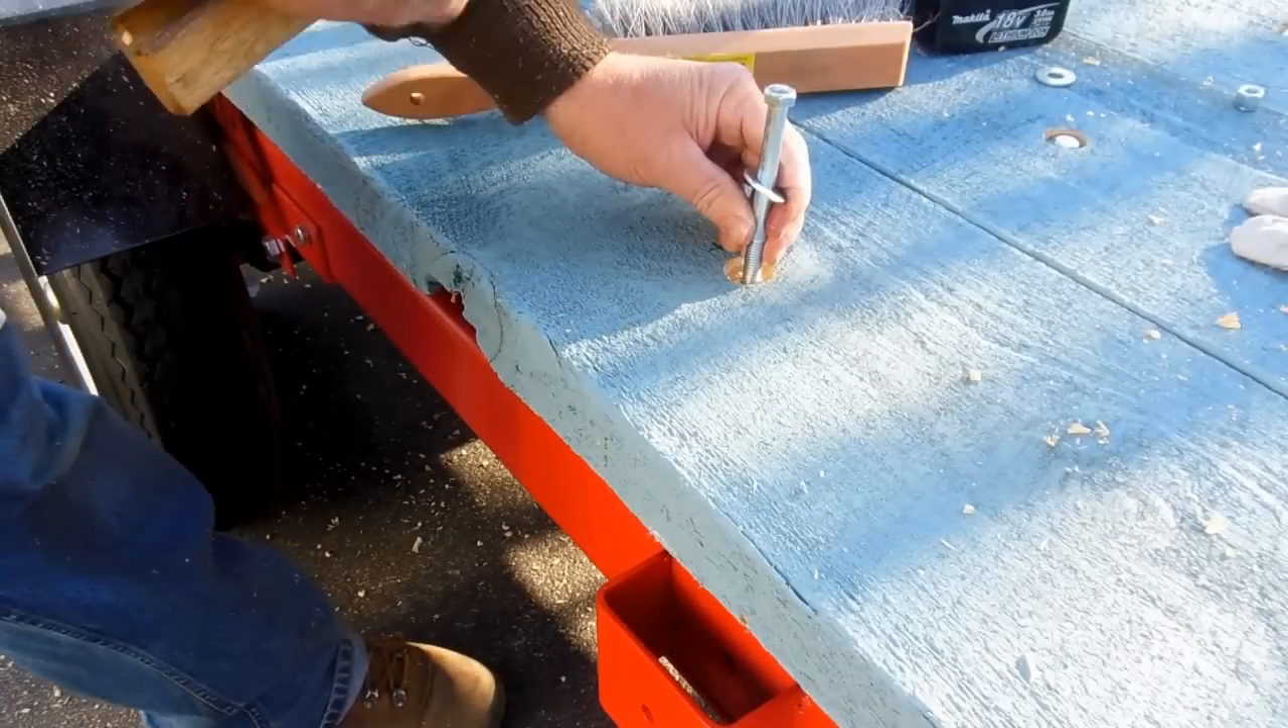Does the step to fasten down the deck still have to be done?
Yes.